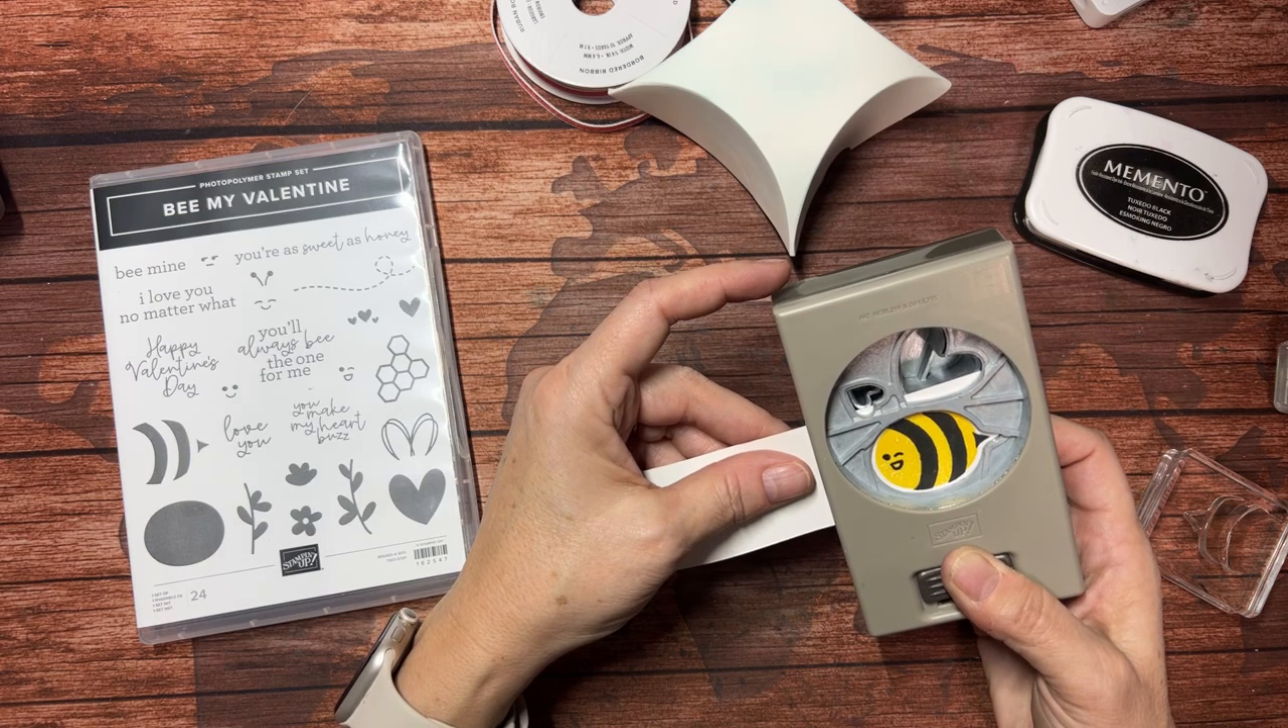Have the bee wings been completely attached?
No.